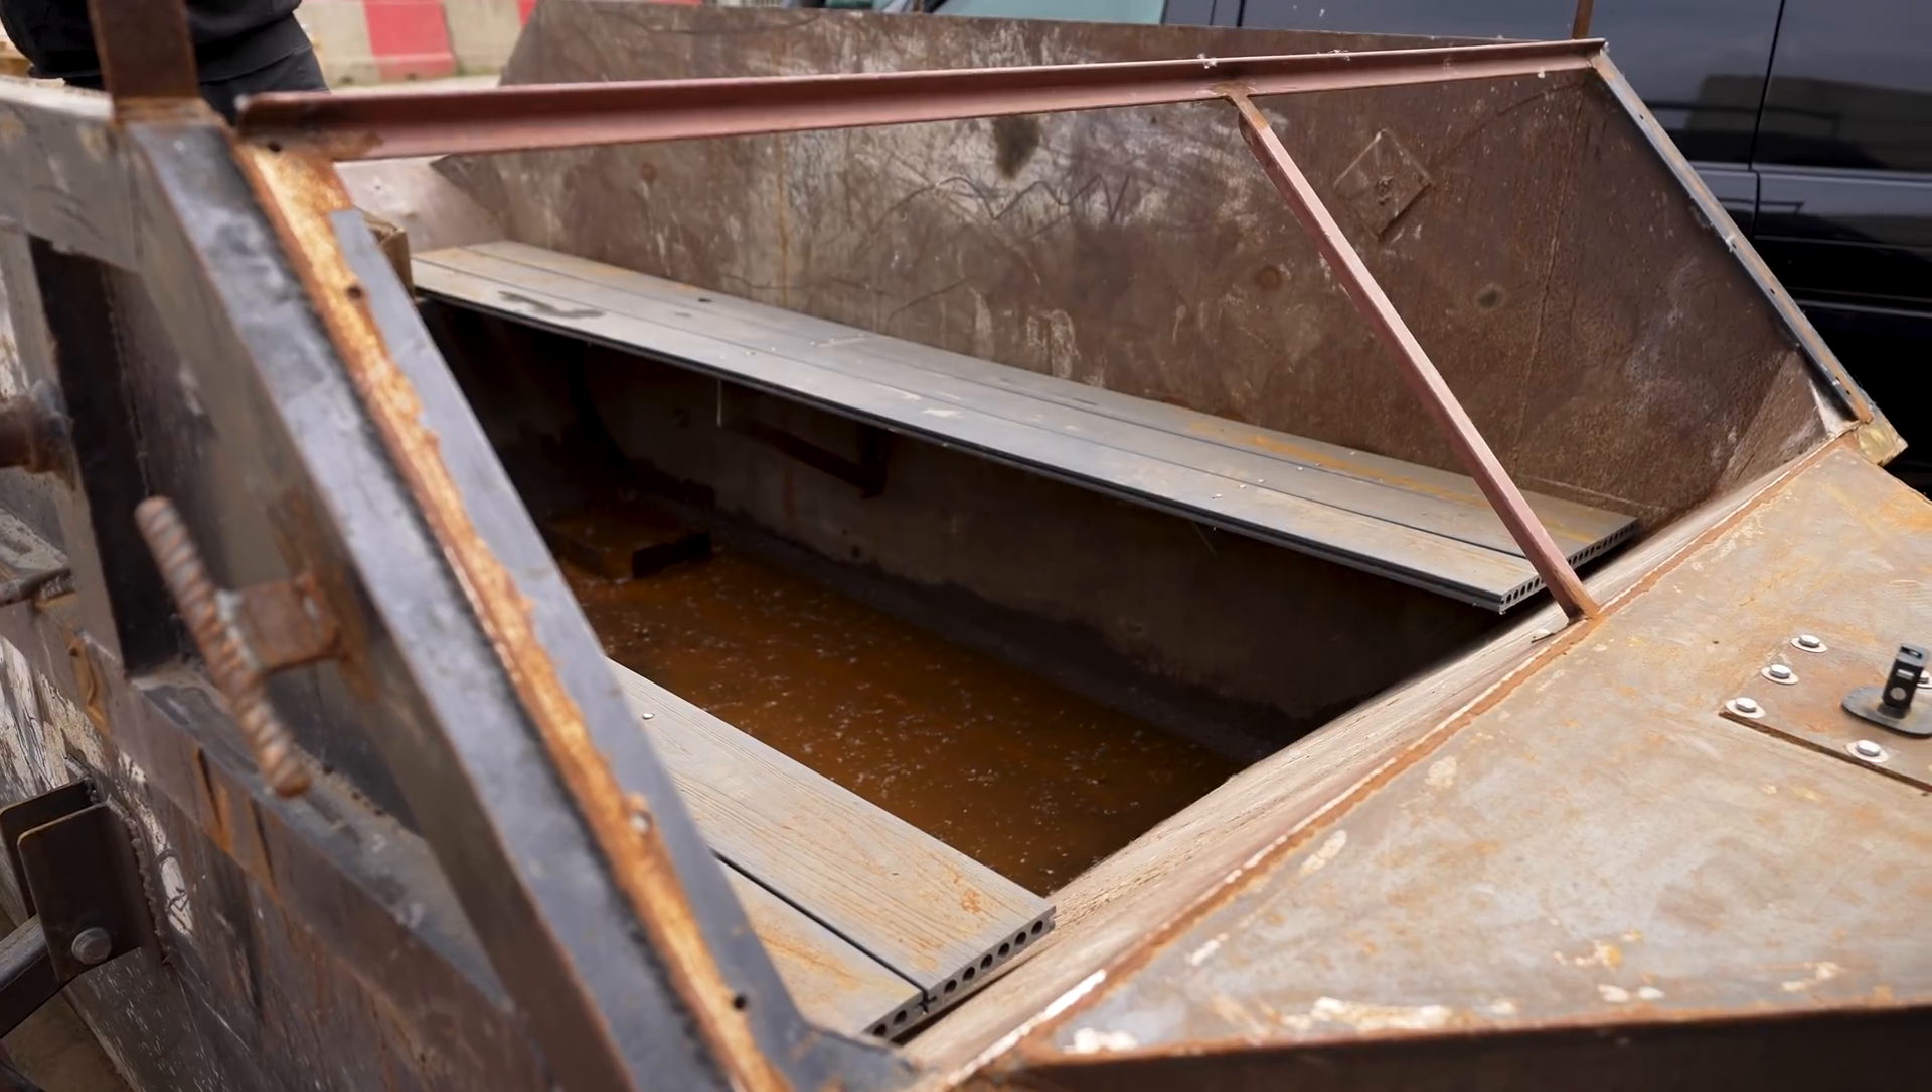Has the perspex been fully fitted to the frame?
No.